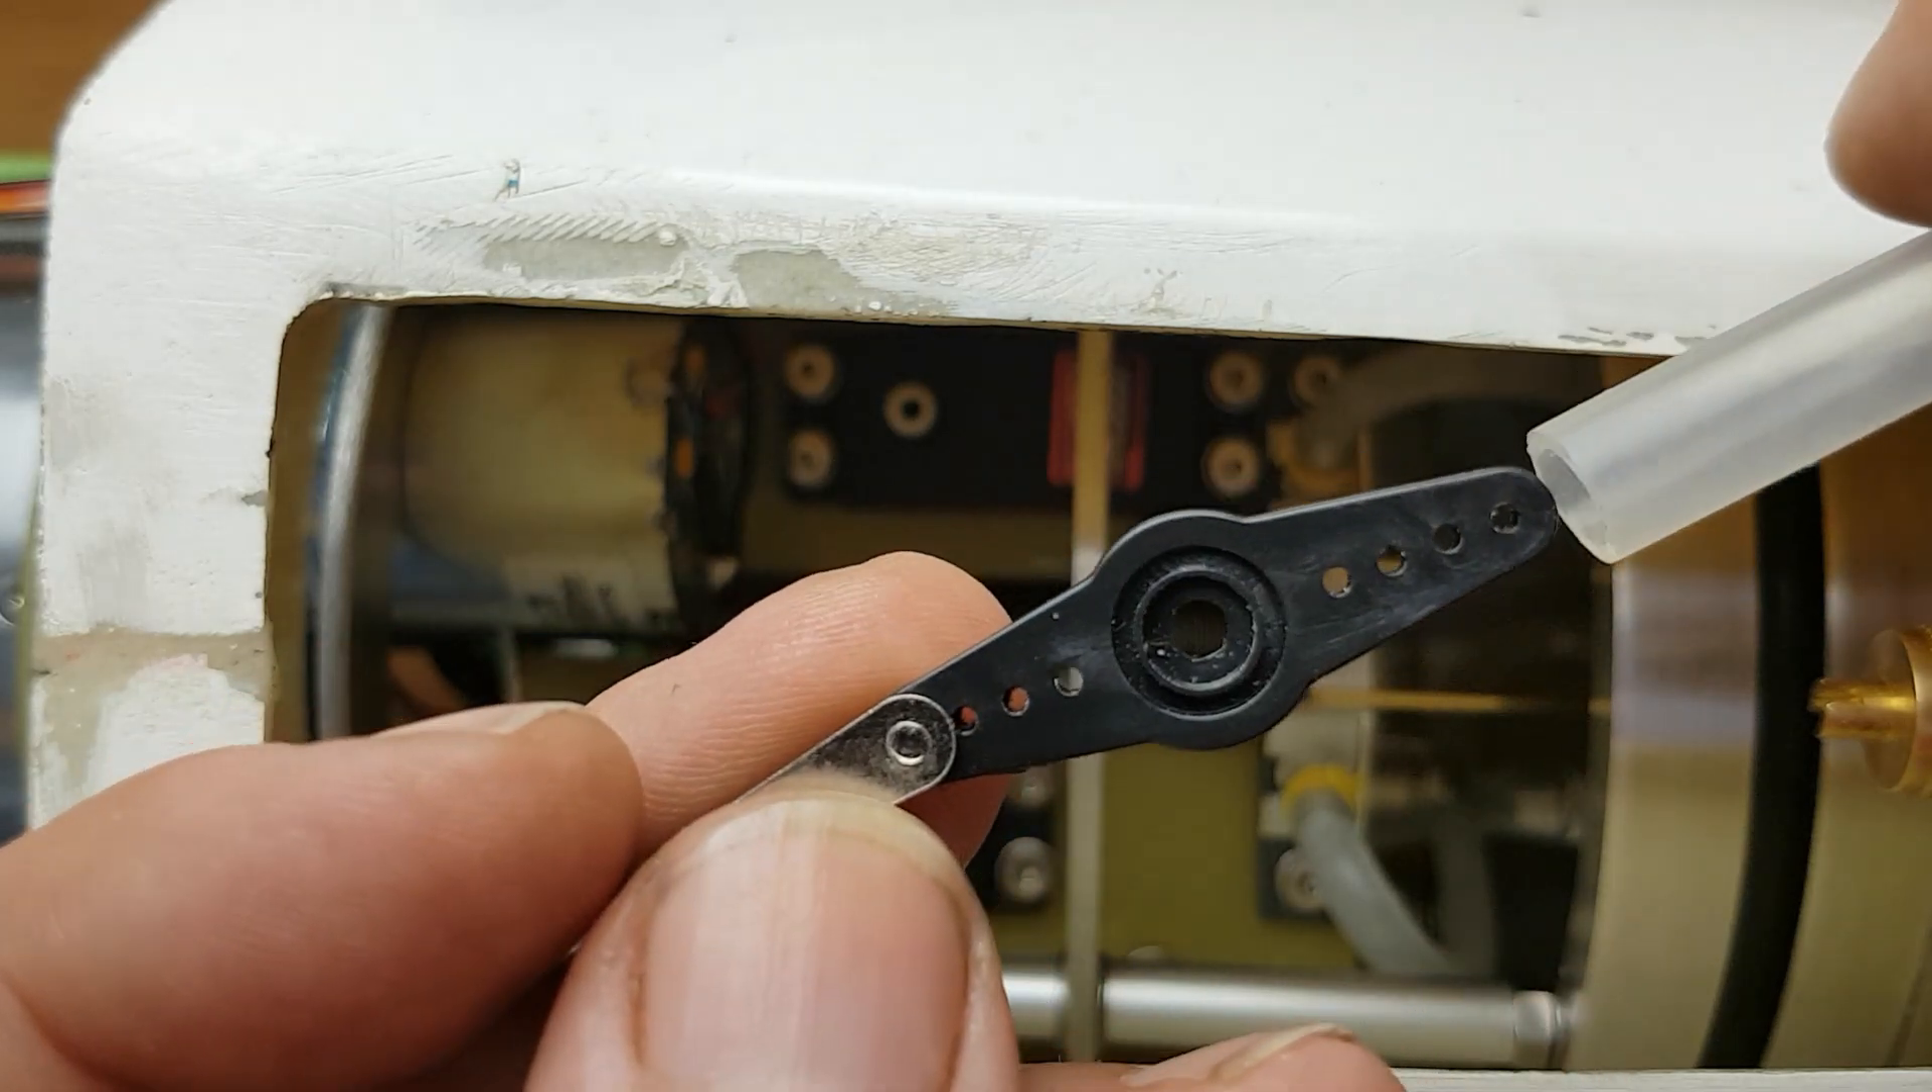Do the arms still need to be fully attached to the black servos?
Yes.